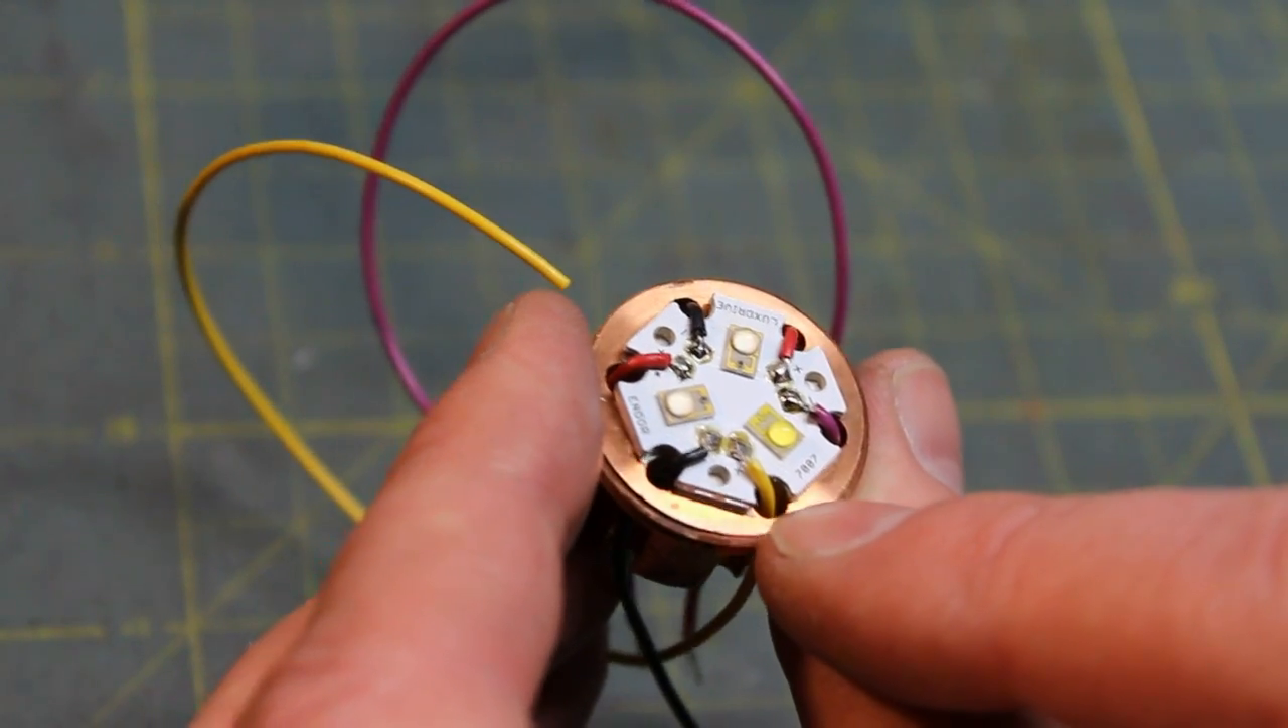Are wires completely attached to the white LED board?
Yes.